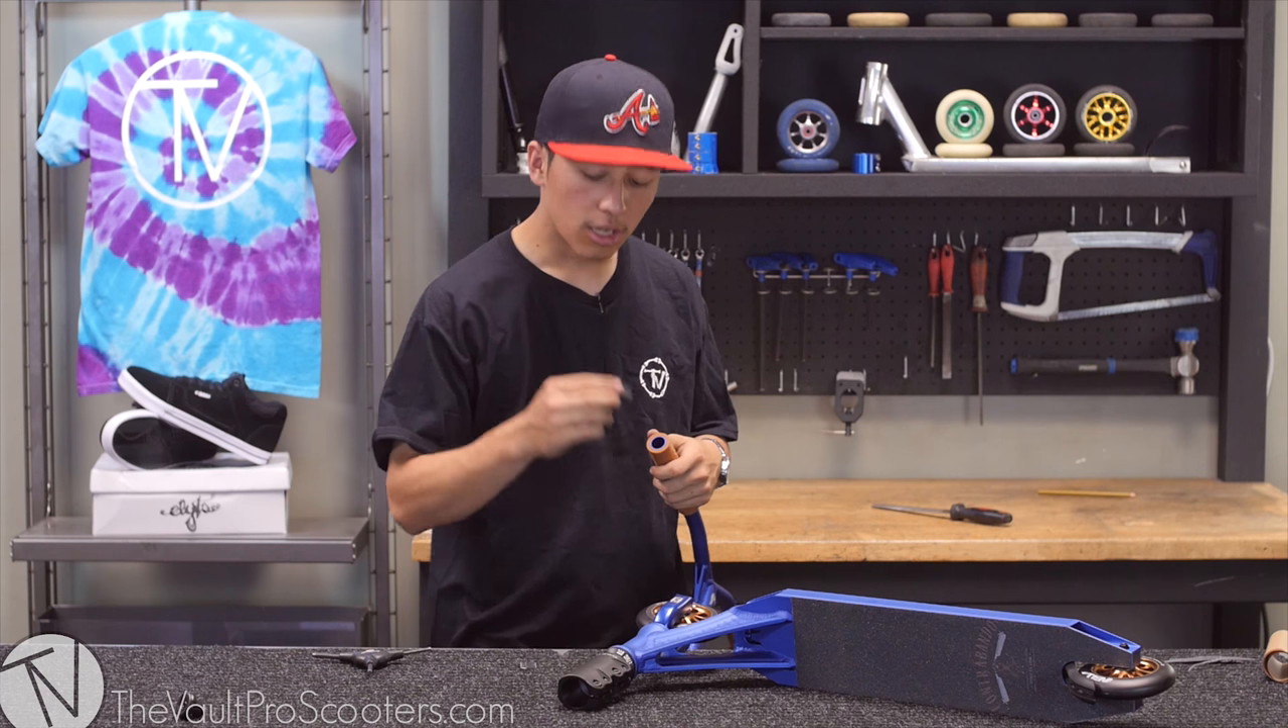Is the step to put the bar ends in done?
No.